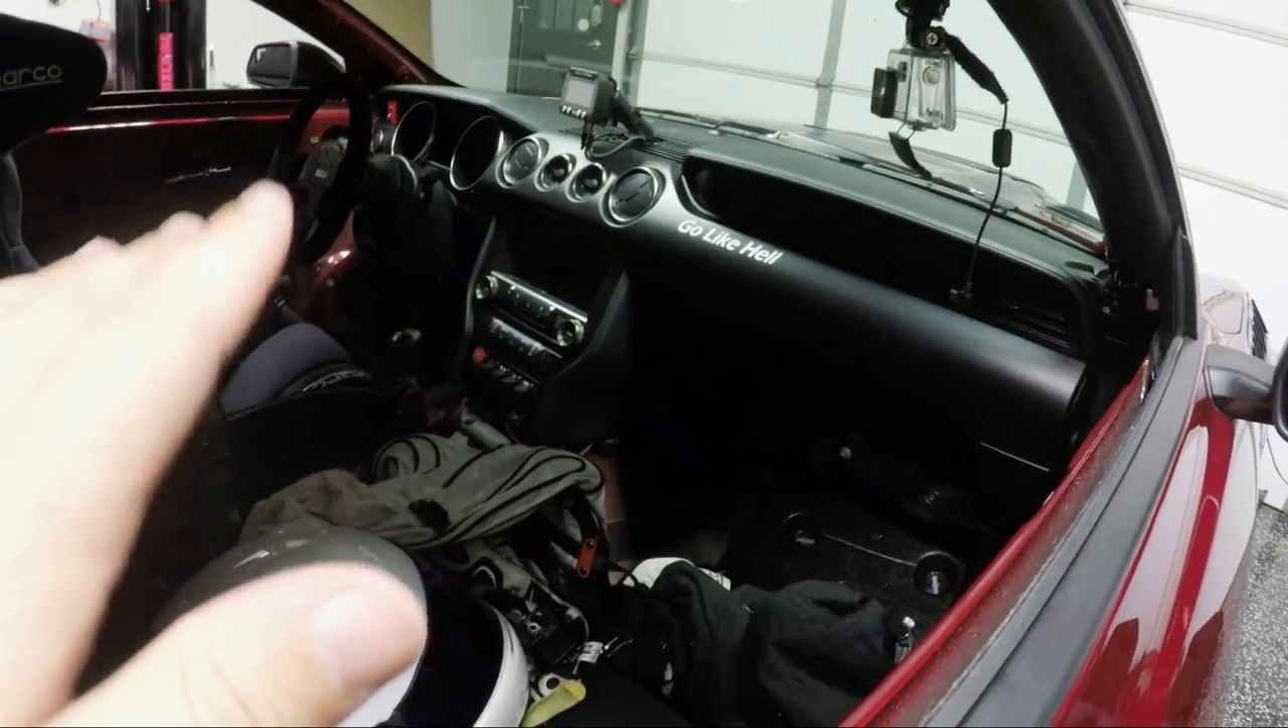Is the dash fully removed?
No.